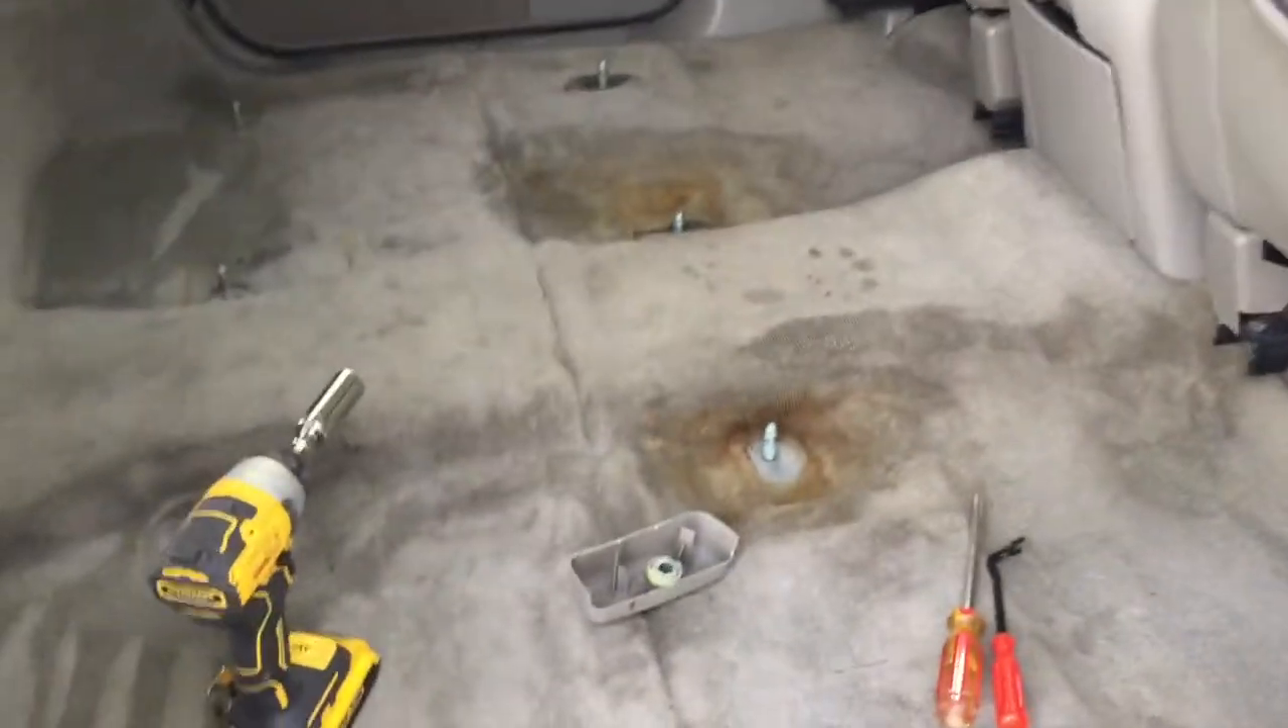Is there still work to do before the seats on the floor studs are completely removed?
No.